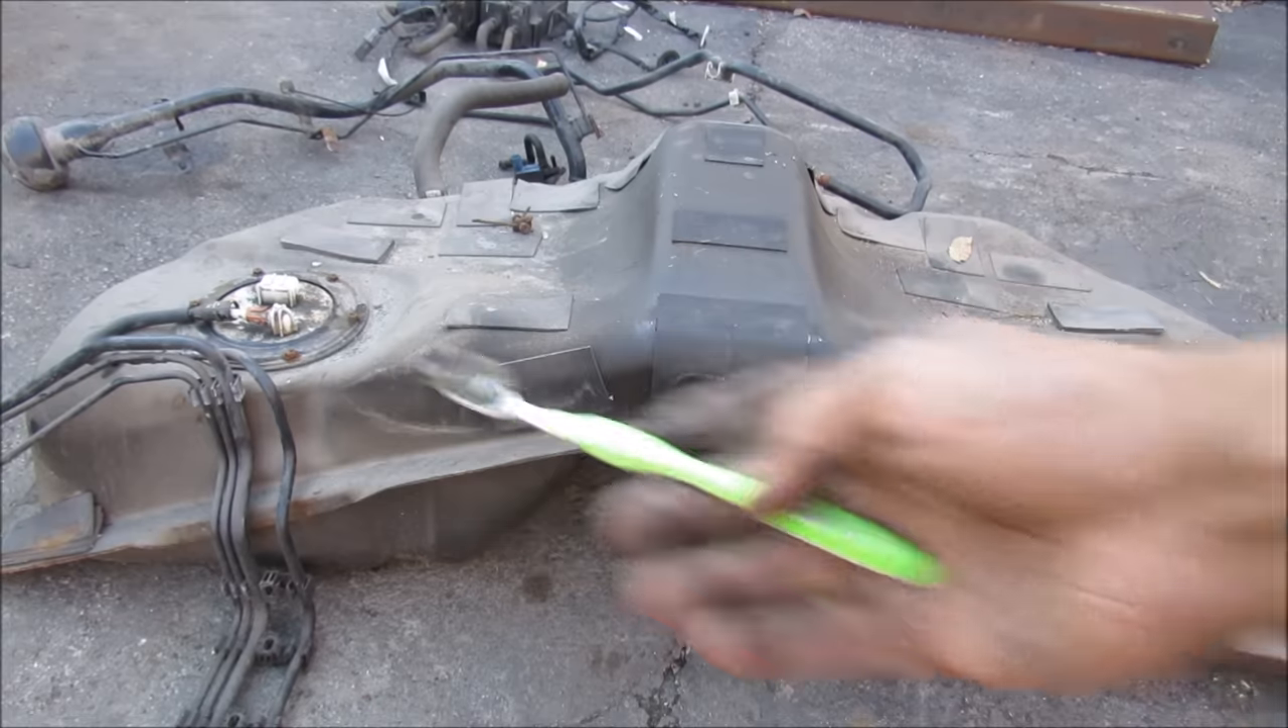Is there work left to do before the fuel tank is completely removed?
No.